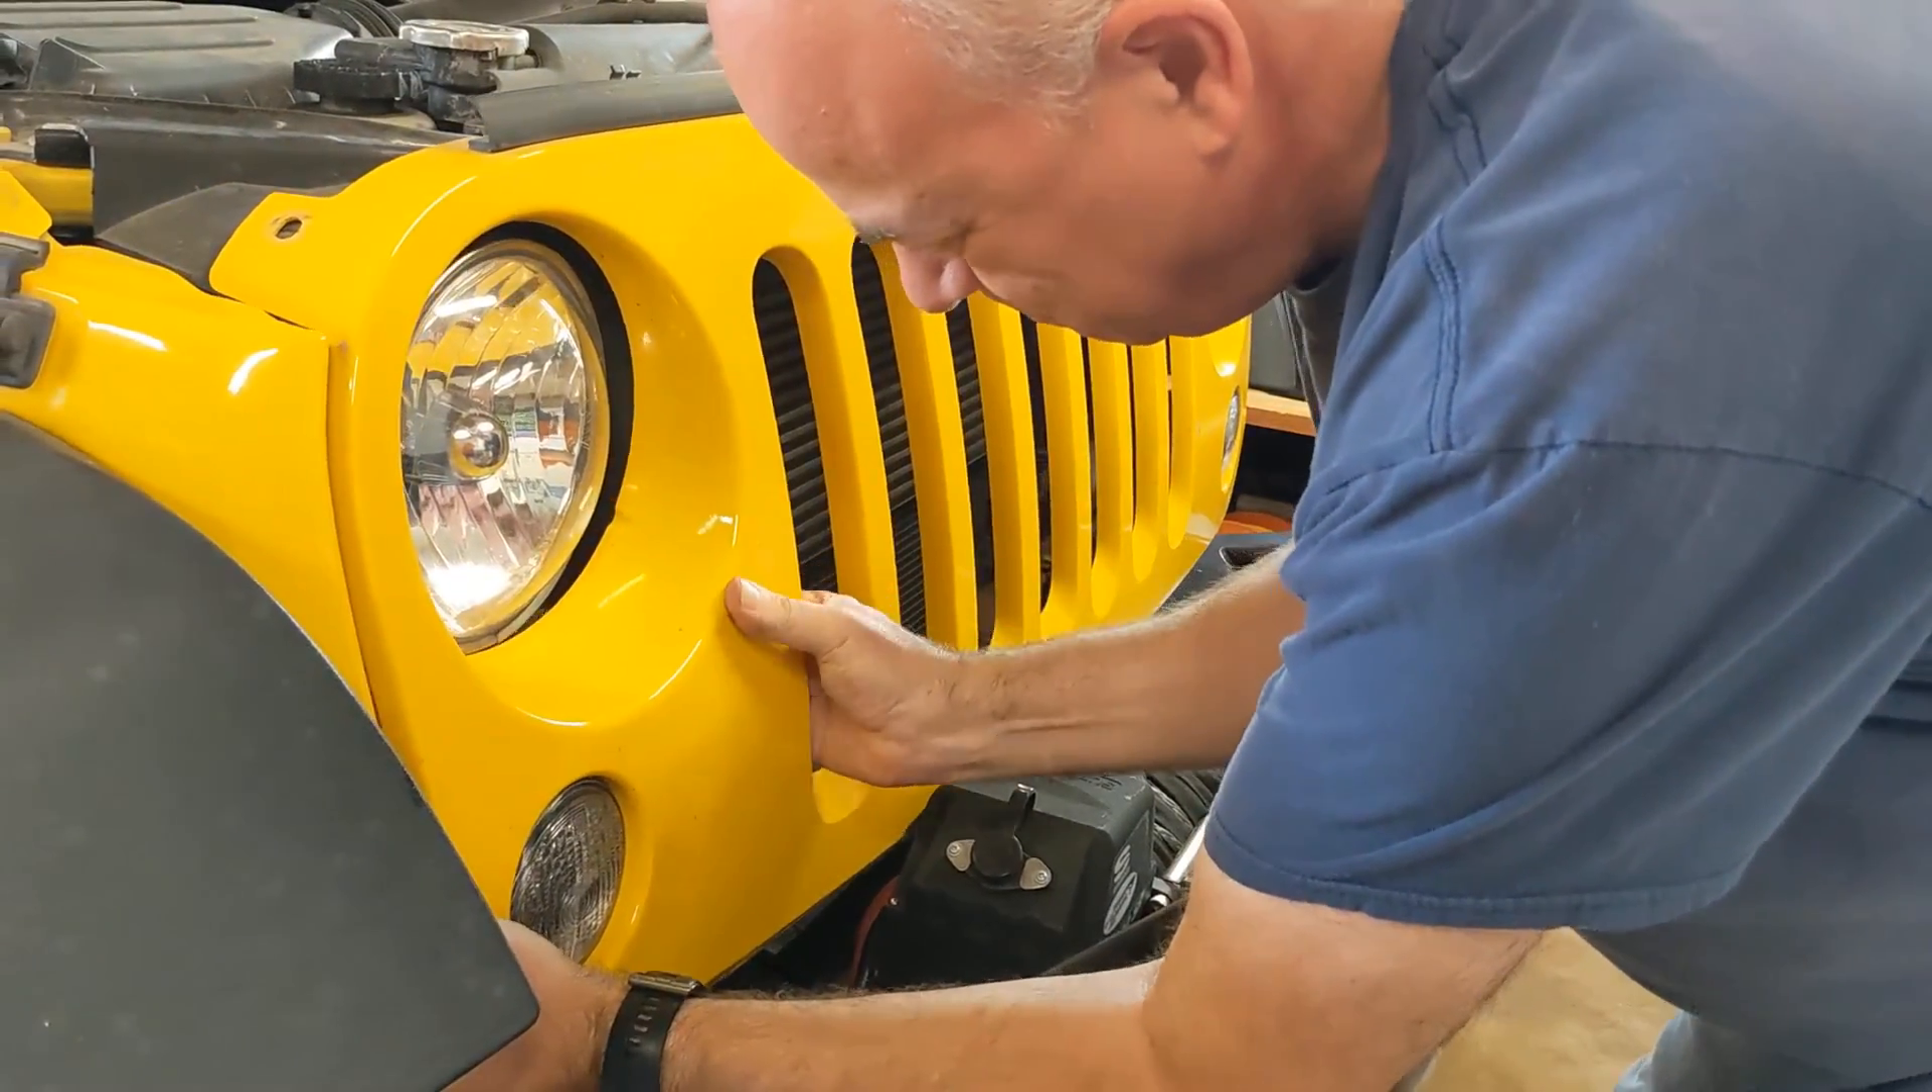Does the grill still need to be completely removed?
Yes.